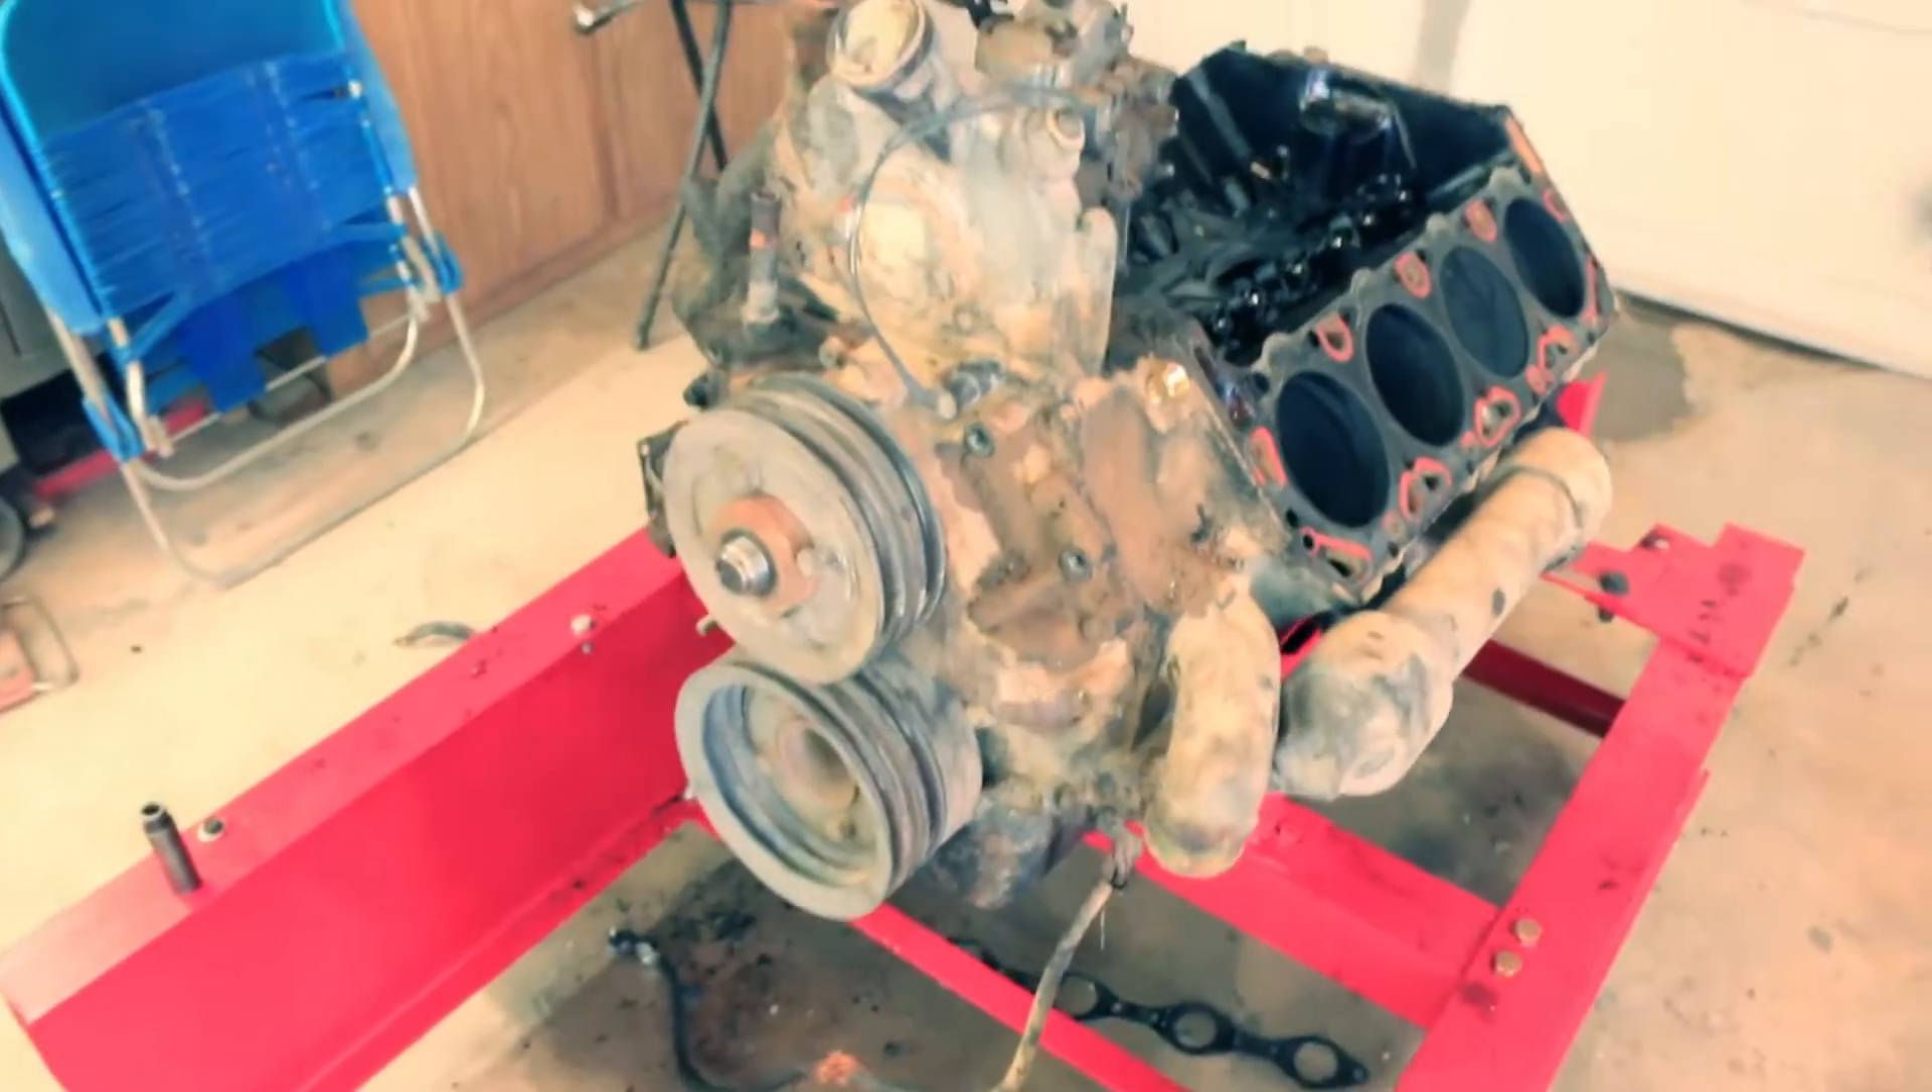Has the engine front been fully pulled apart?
No.